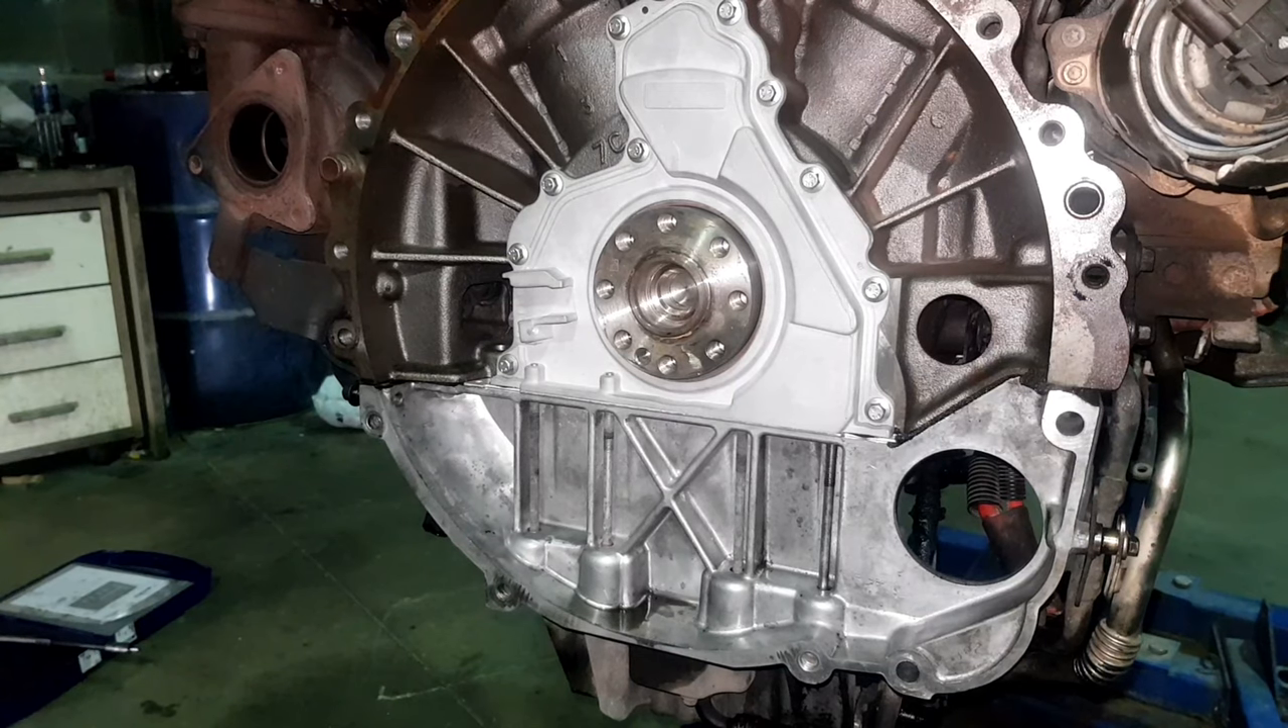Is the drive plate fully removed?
Yes.